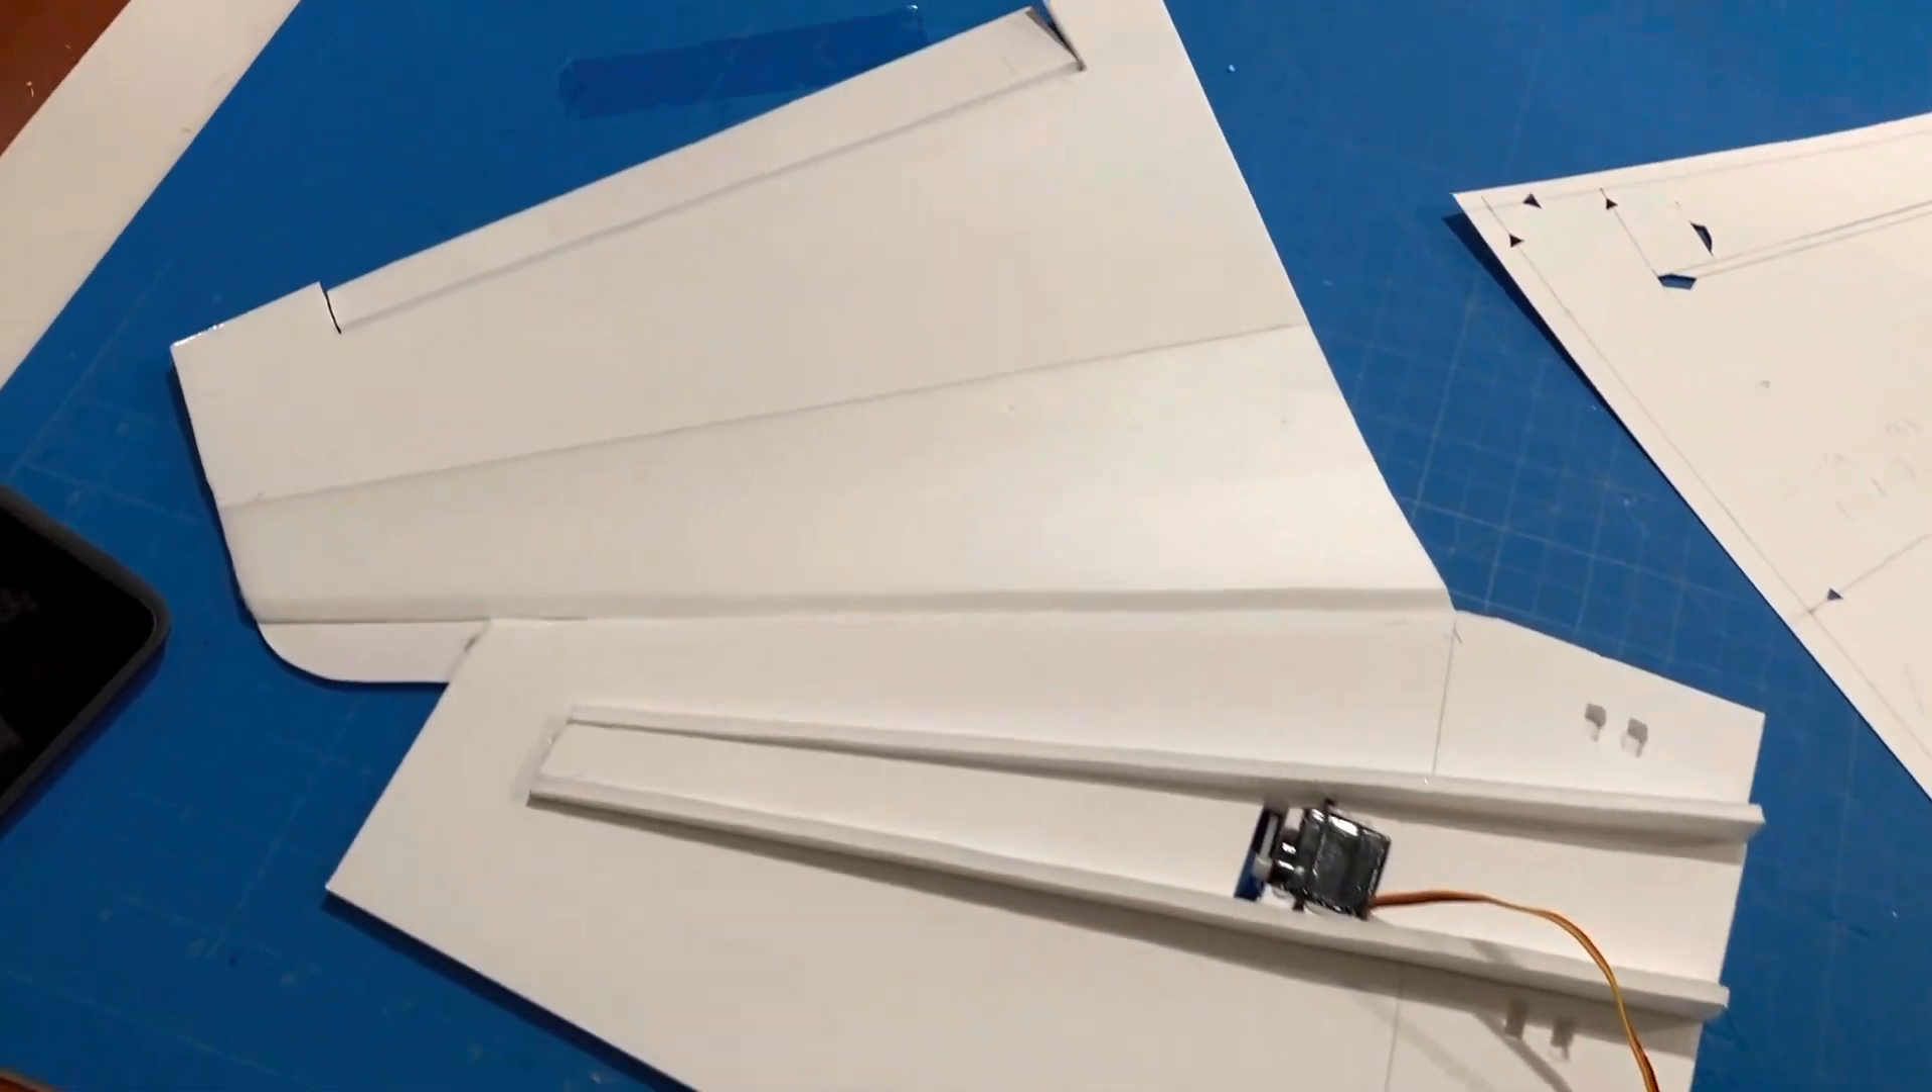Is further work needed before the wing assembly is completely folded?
Yes.